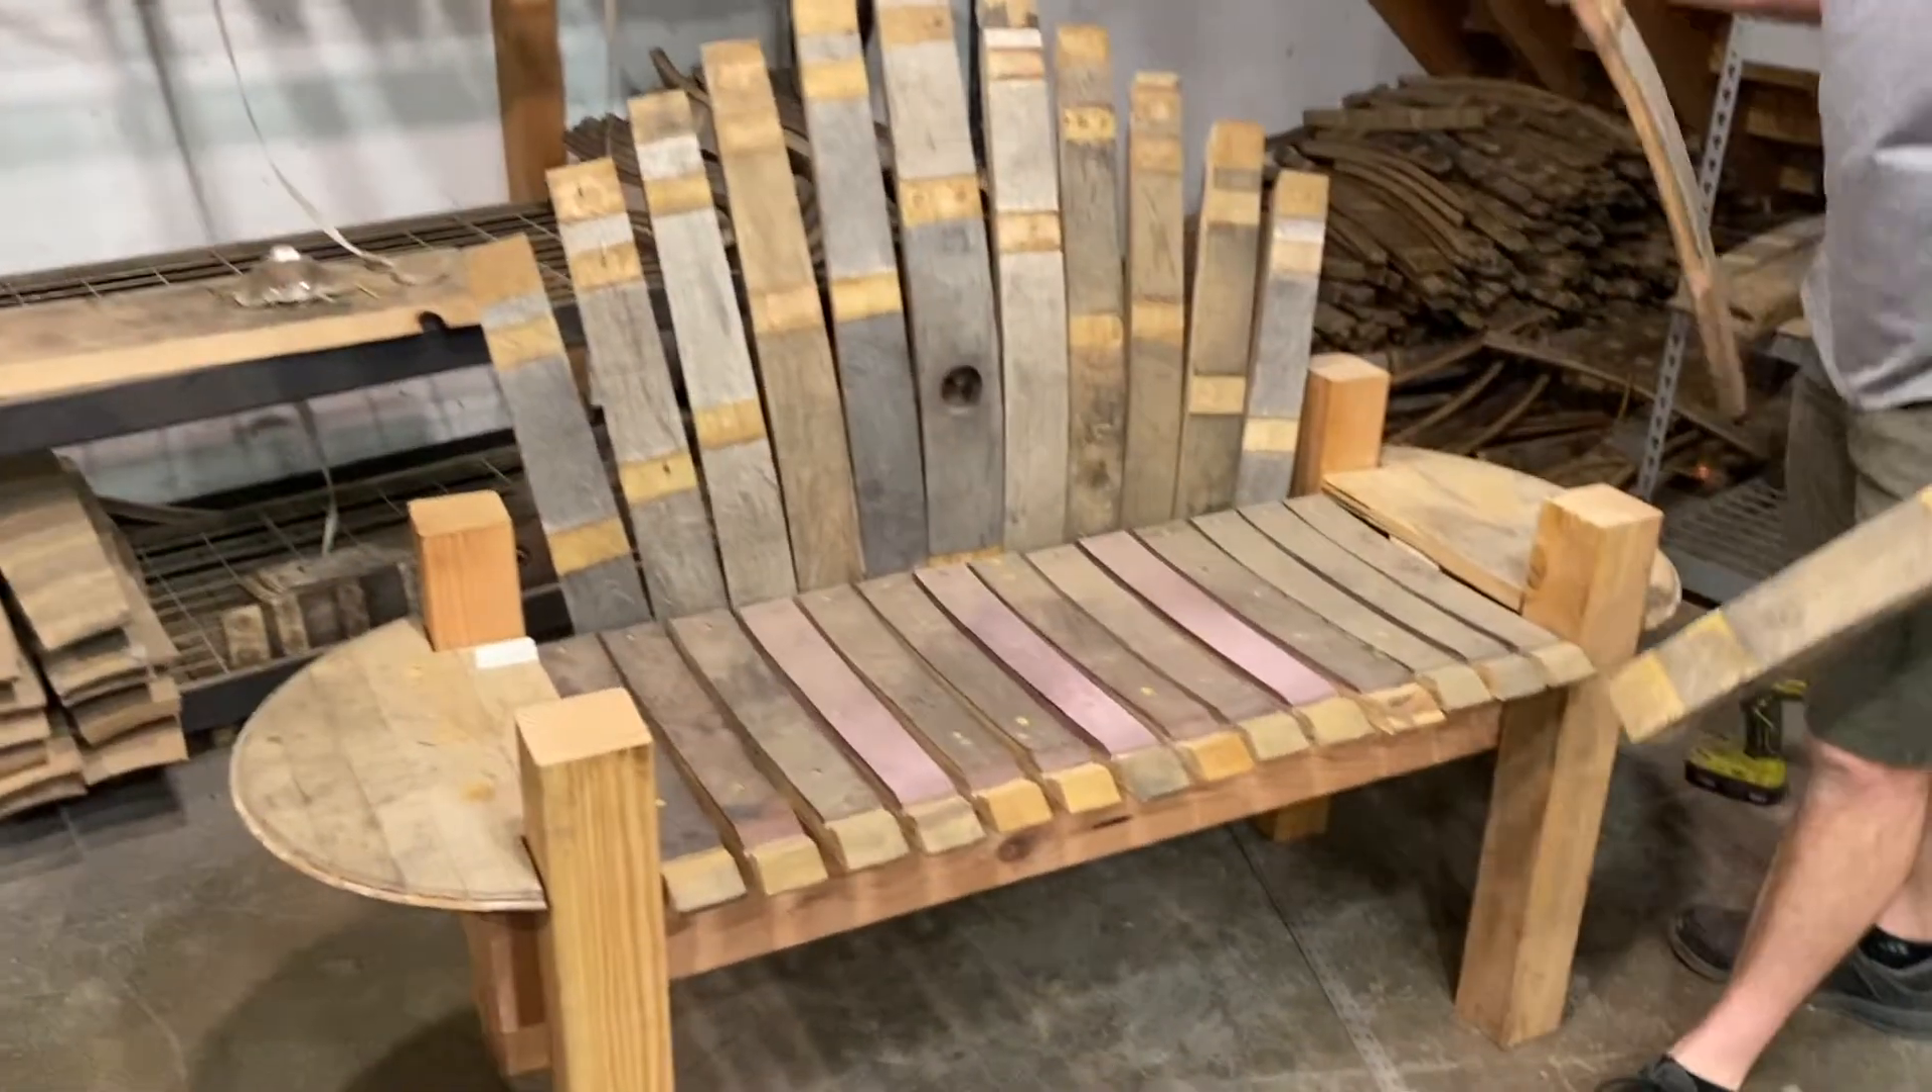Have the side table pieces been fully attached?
Yes.